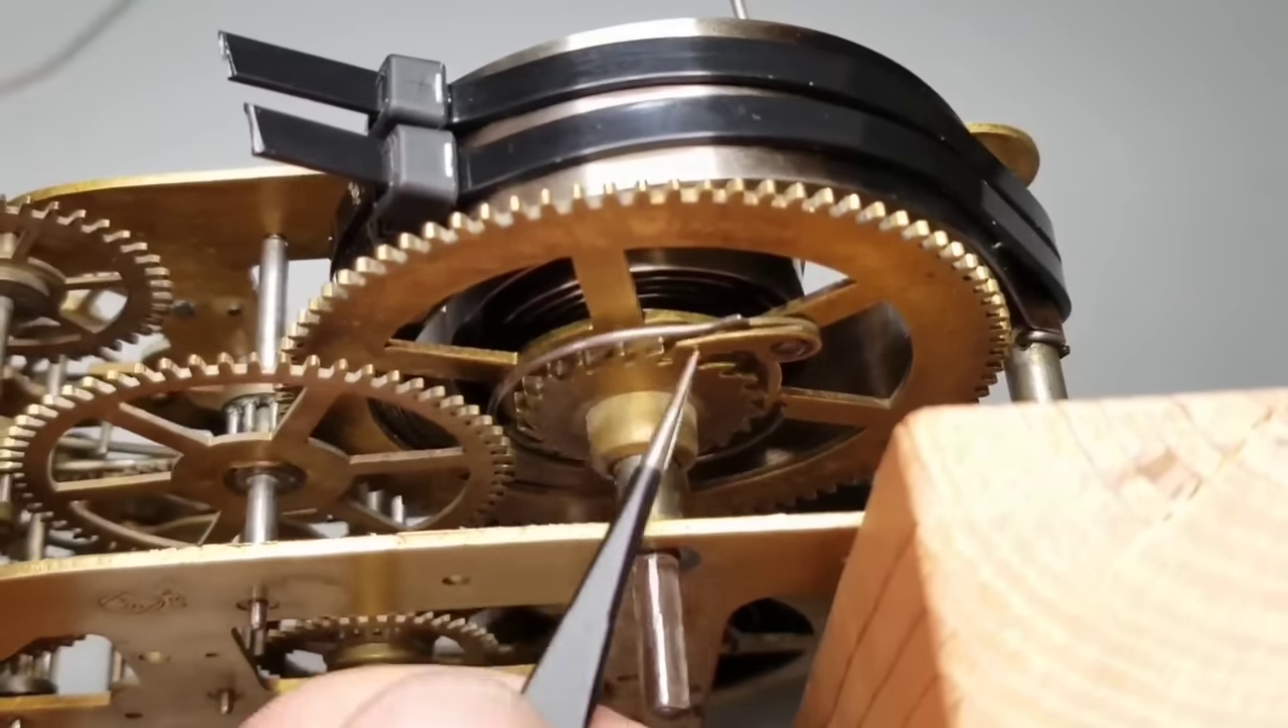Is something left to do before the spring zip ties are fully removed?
Yes.